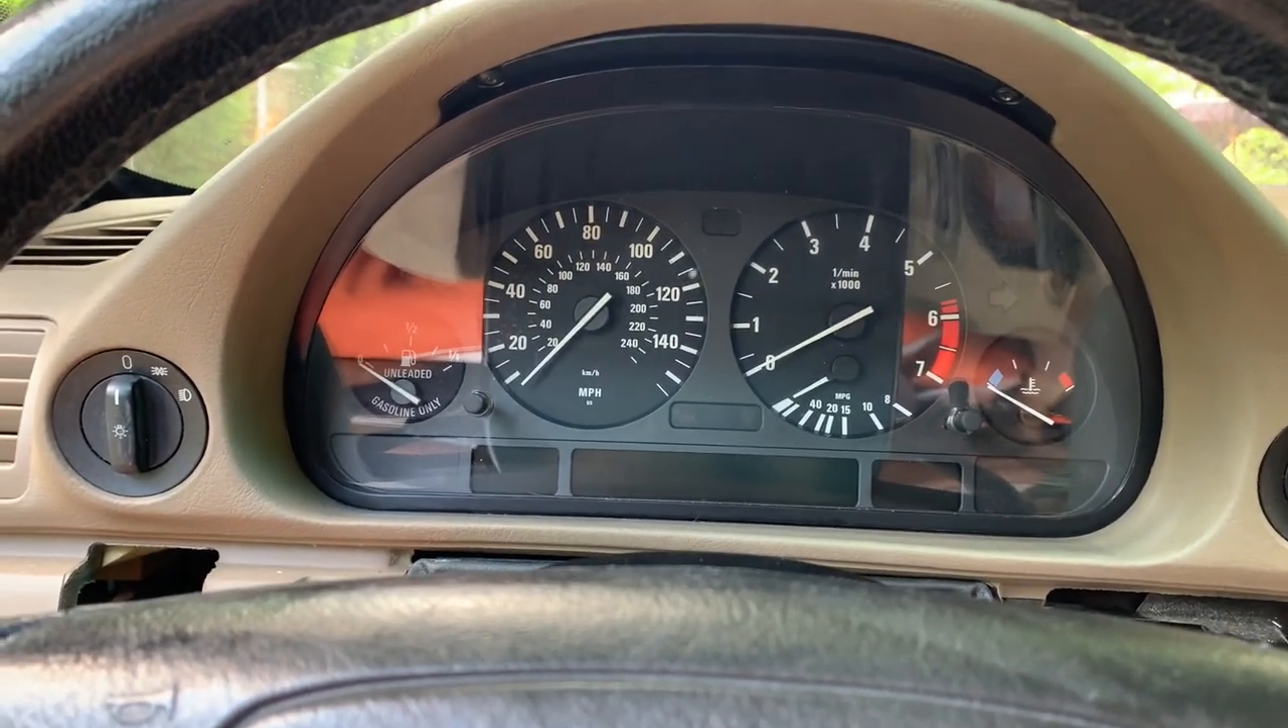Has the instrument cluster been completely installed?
Yes.